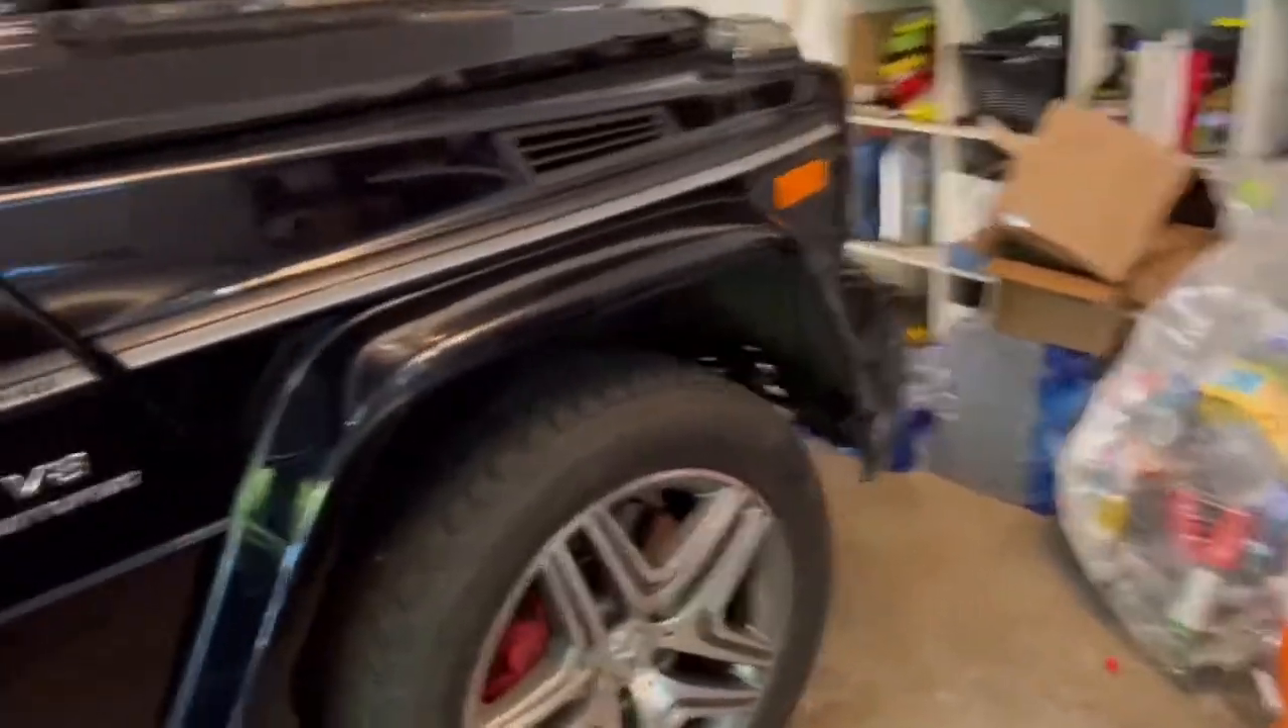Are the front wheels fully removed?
No.